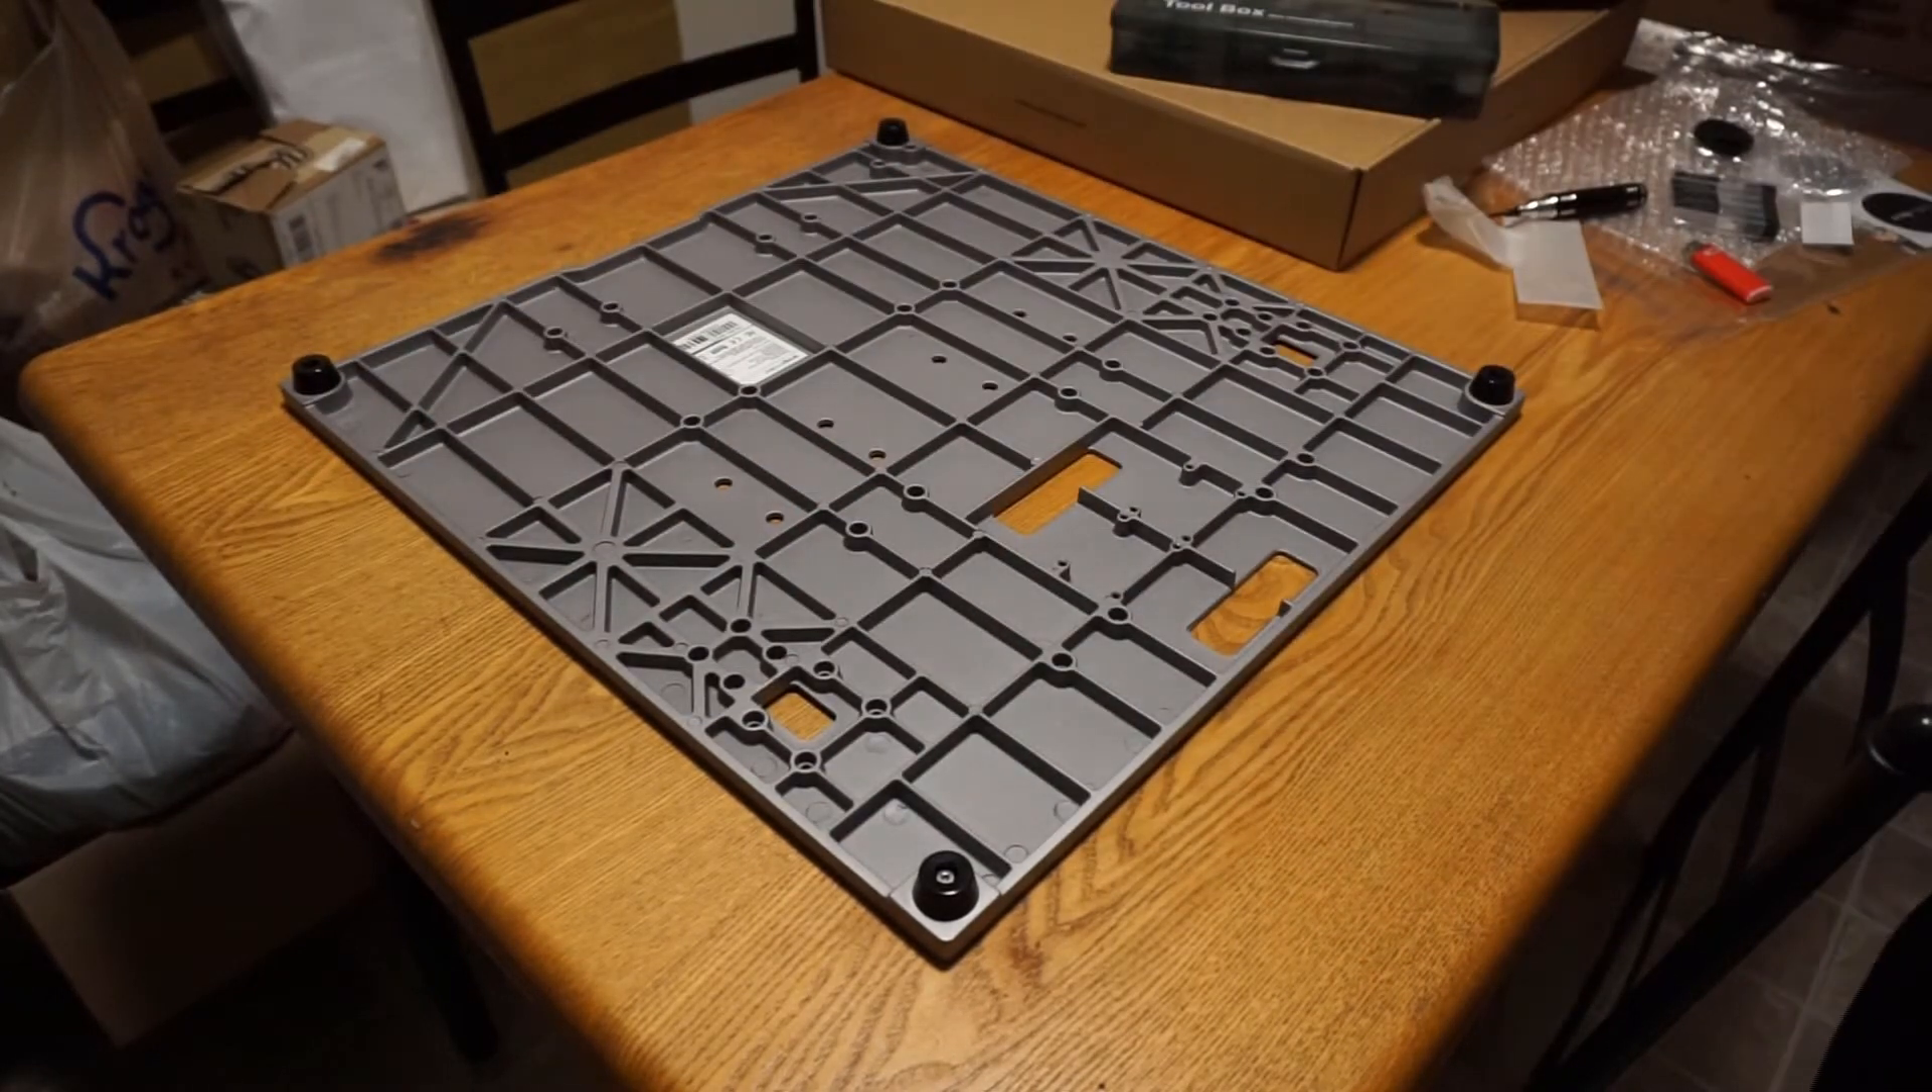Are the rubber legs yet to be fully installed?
No.